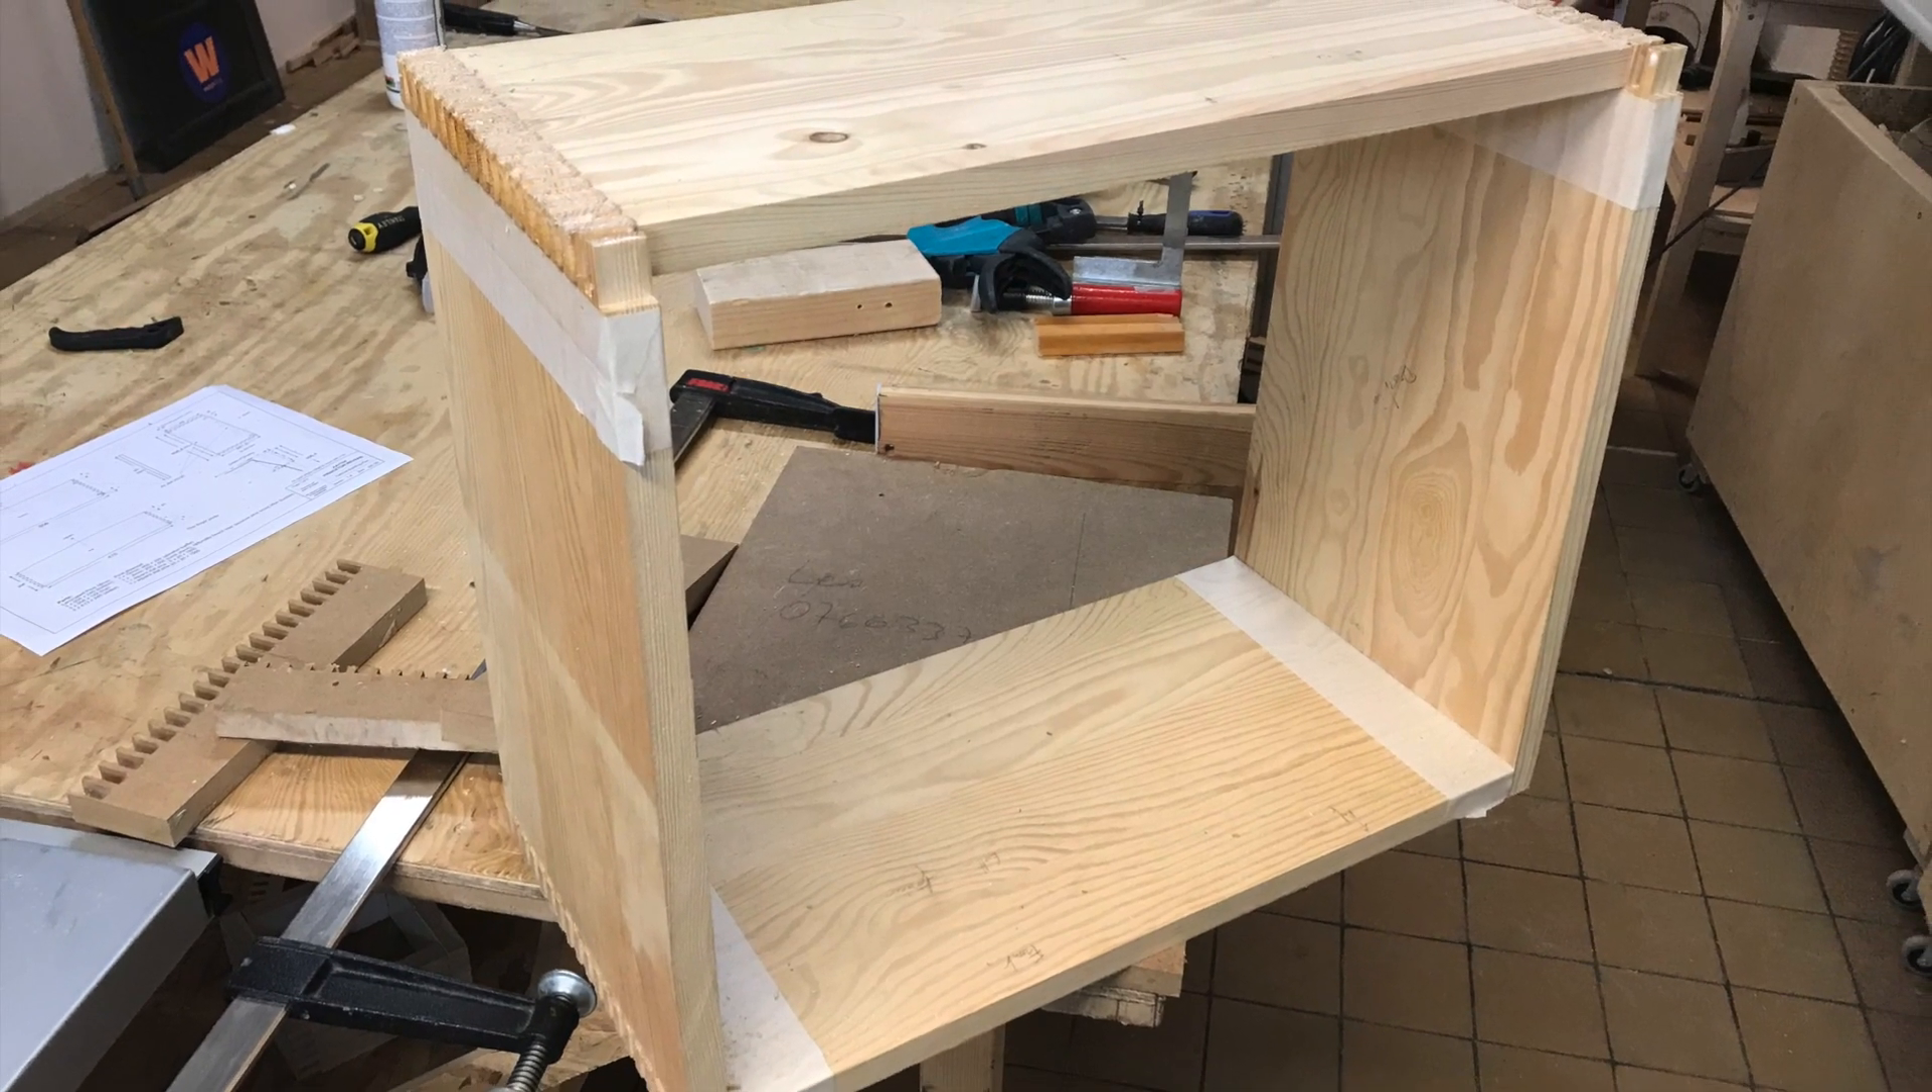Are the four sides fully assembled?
Yes.